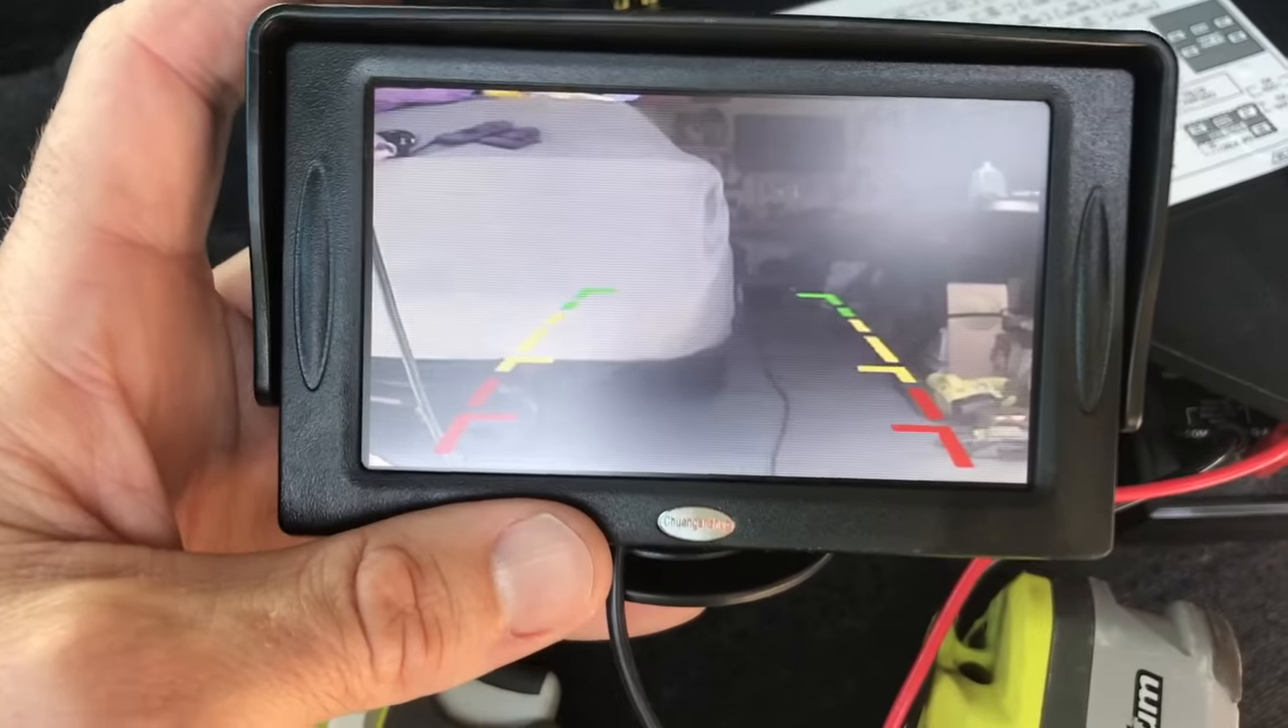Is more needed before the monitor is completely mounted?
Yes.